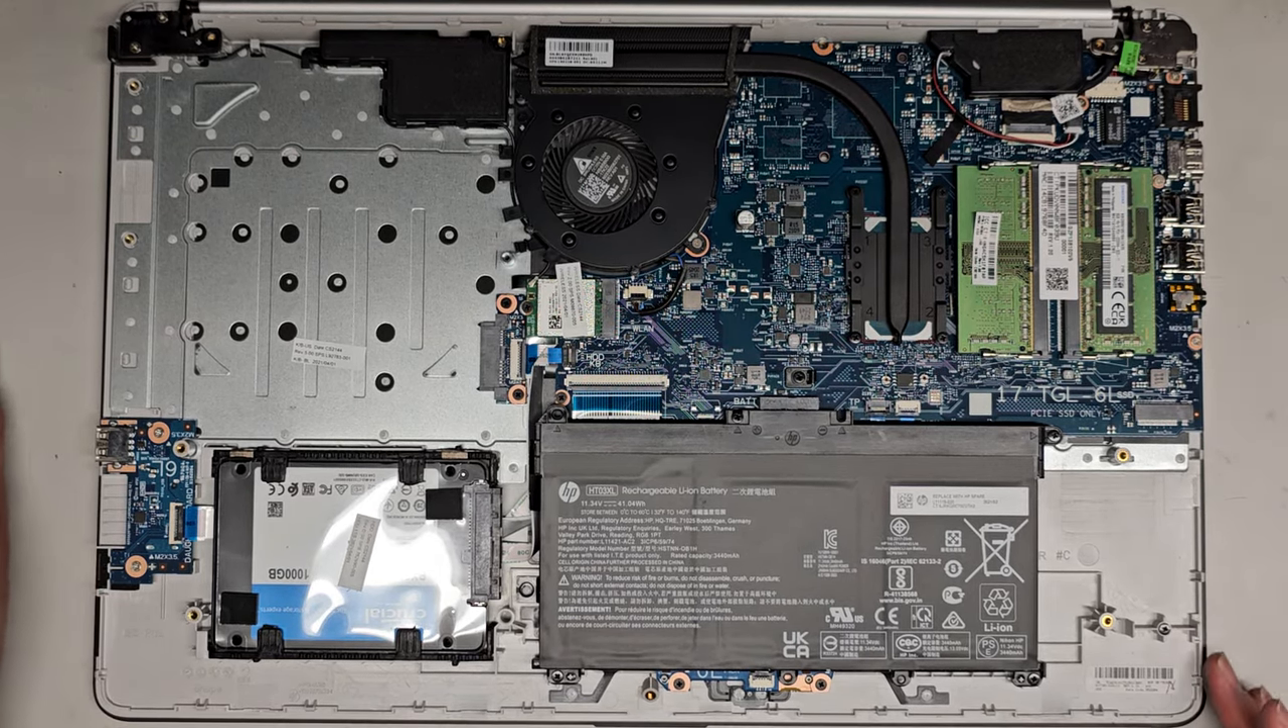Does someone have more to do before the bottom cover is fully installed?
Yes.